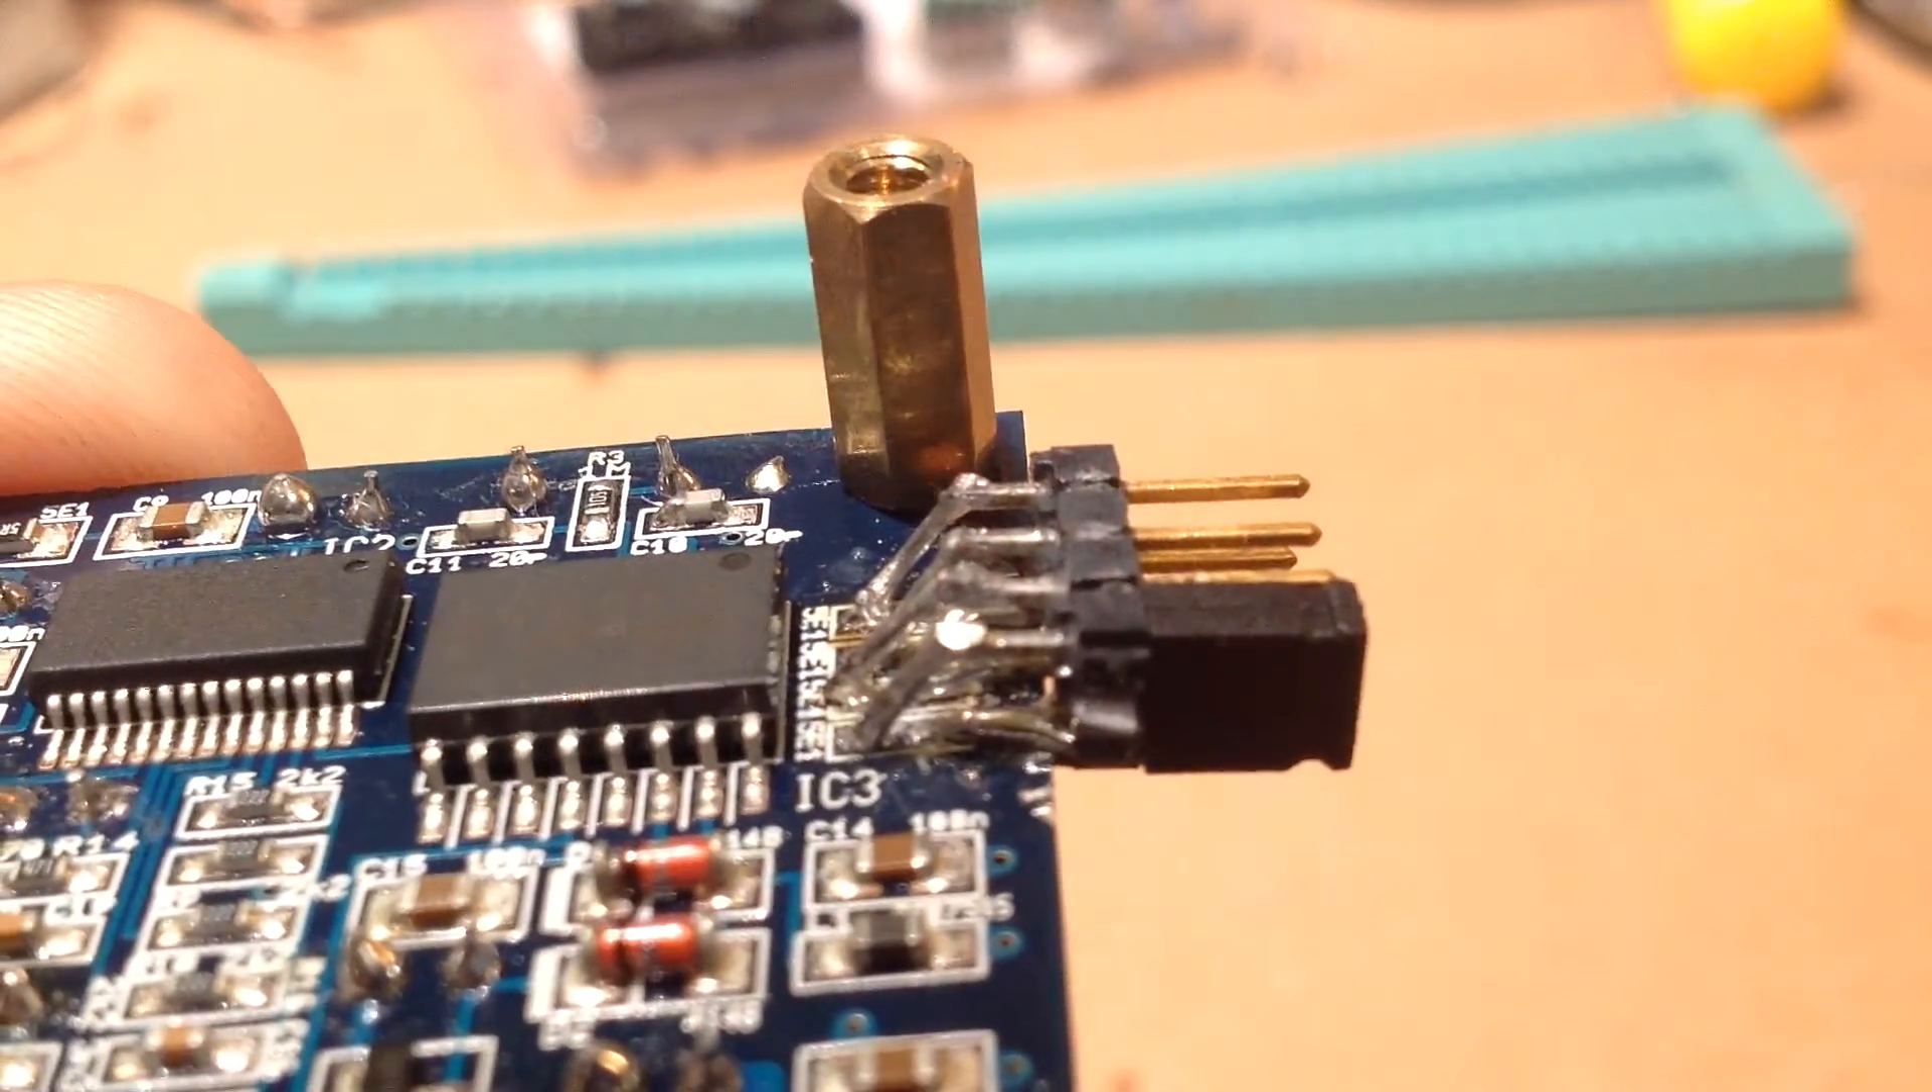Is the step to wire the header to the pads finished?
Yes.